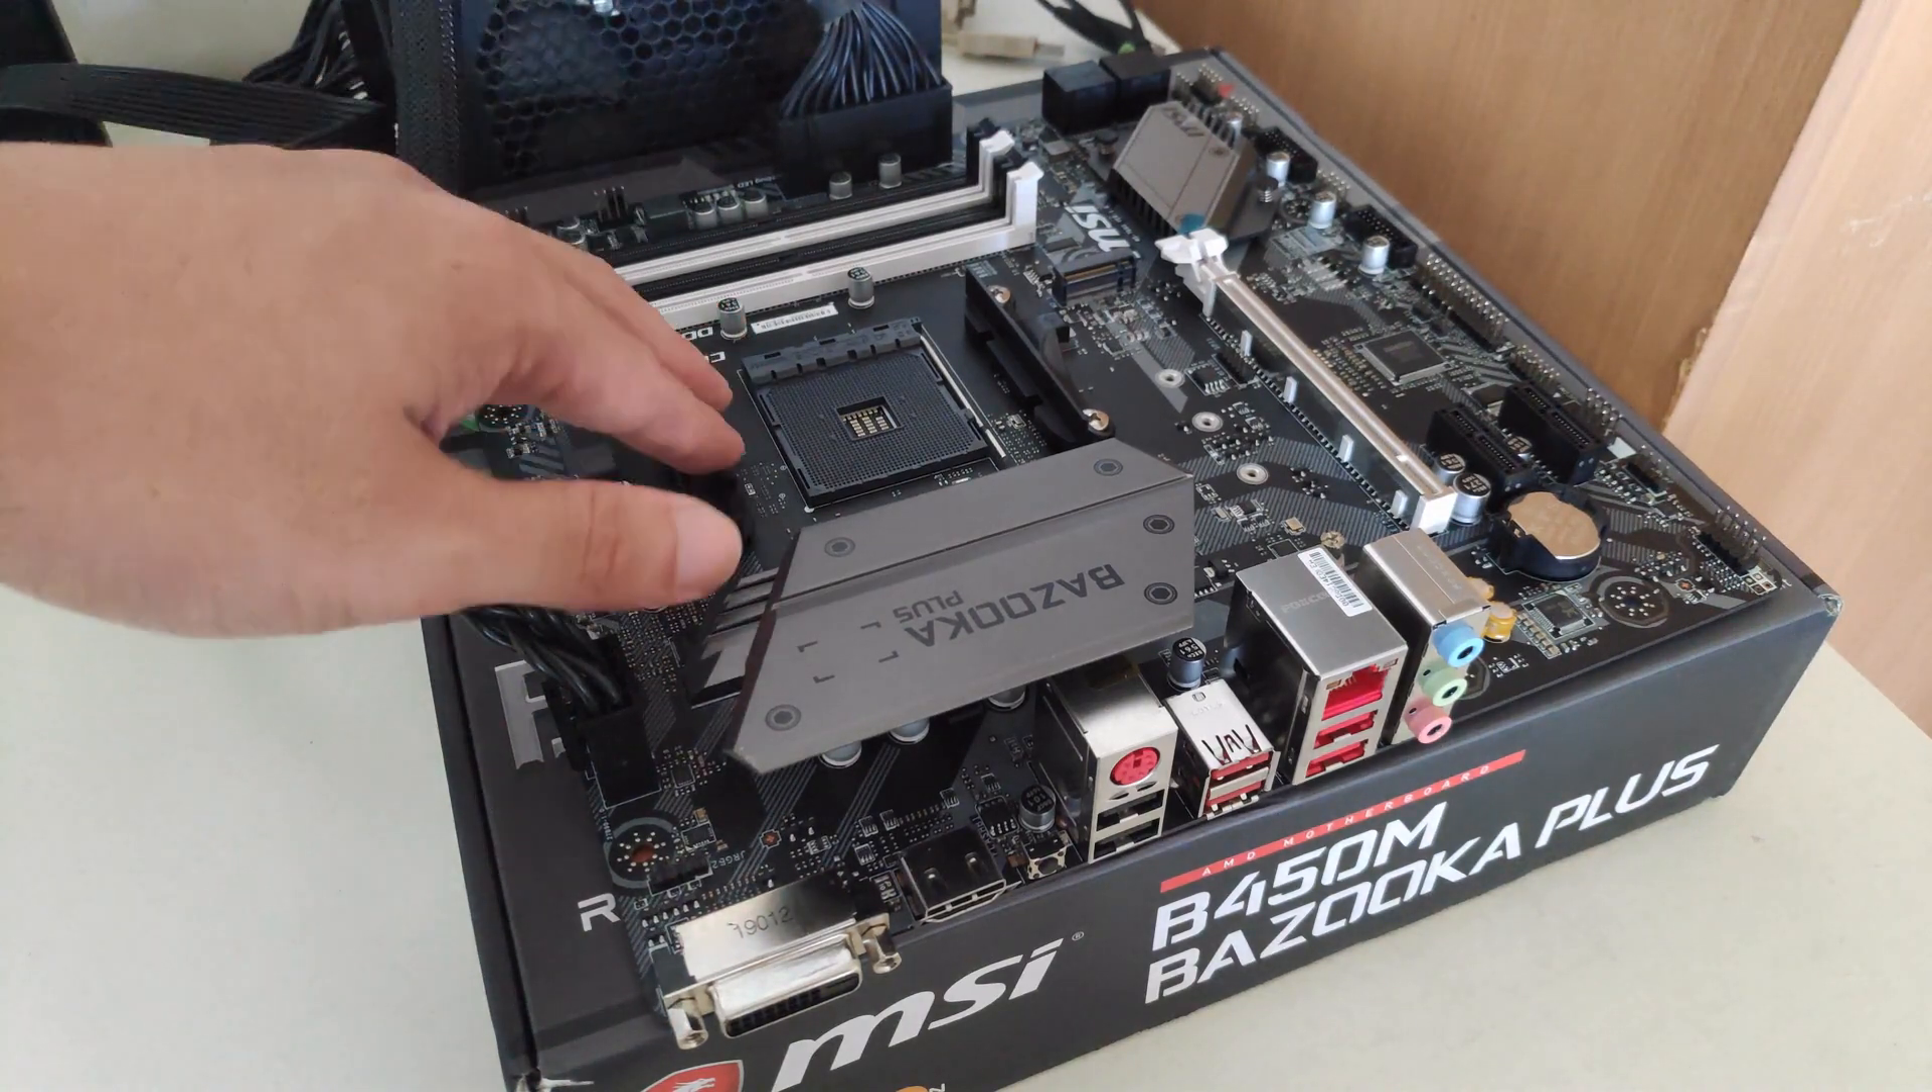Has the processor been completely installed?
No.